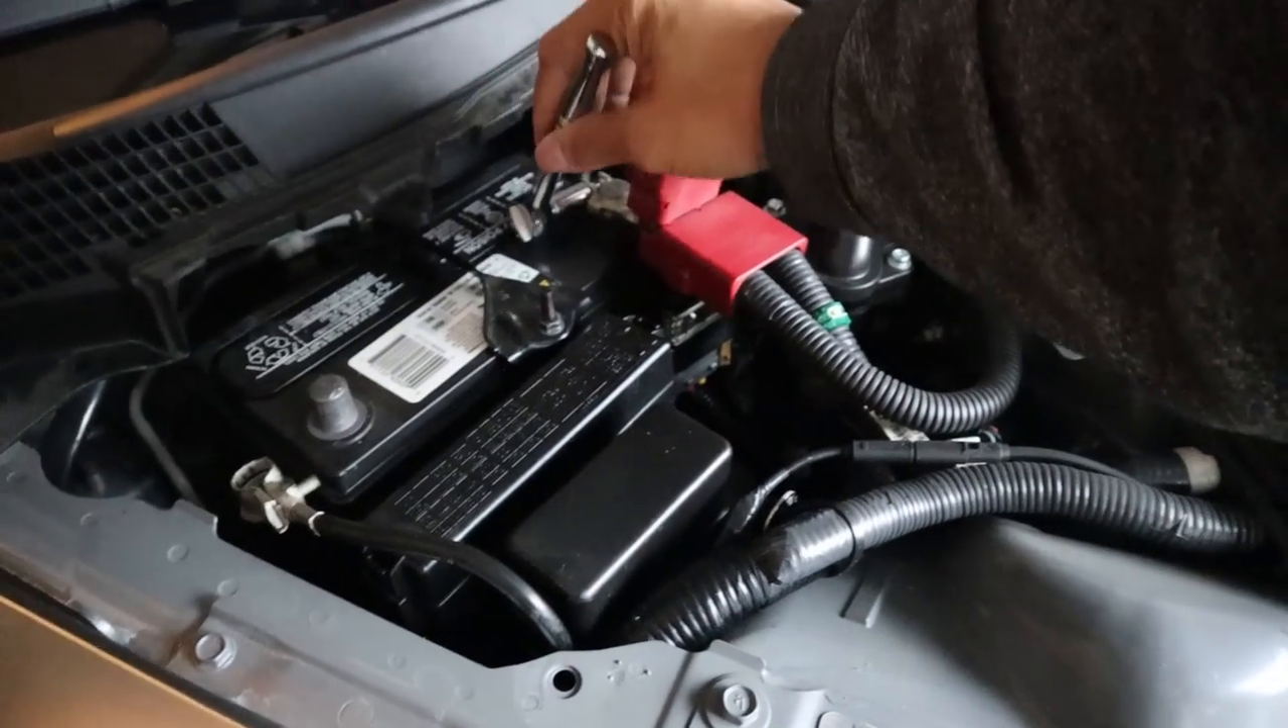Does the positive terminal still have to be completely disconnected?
Yes.